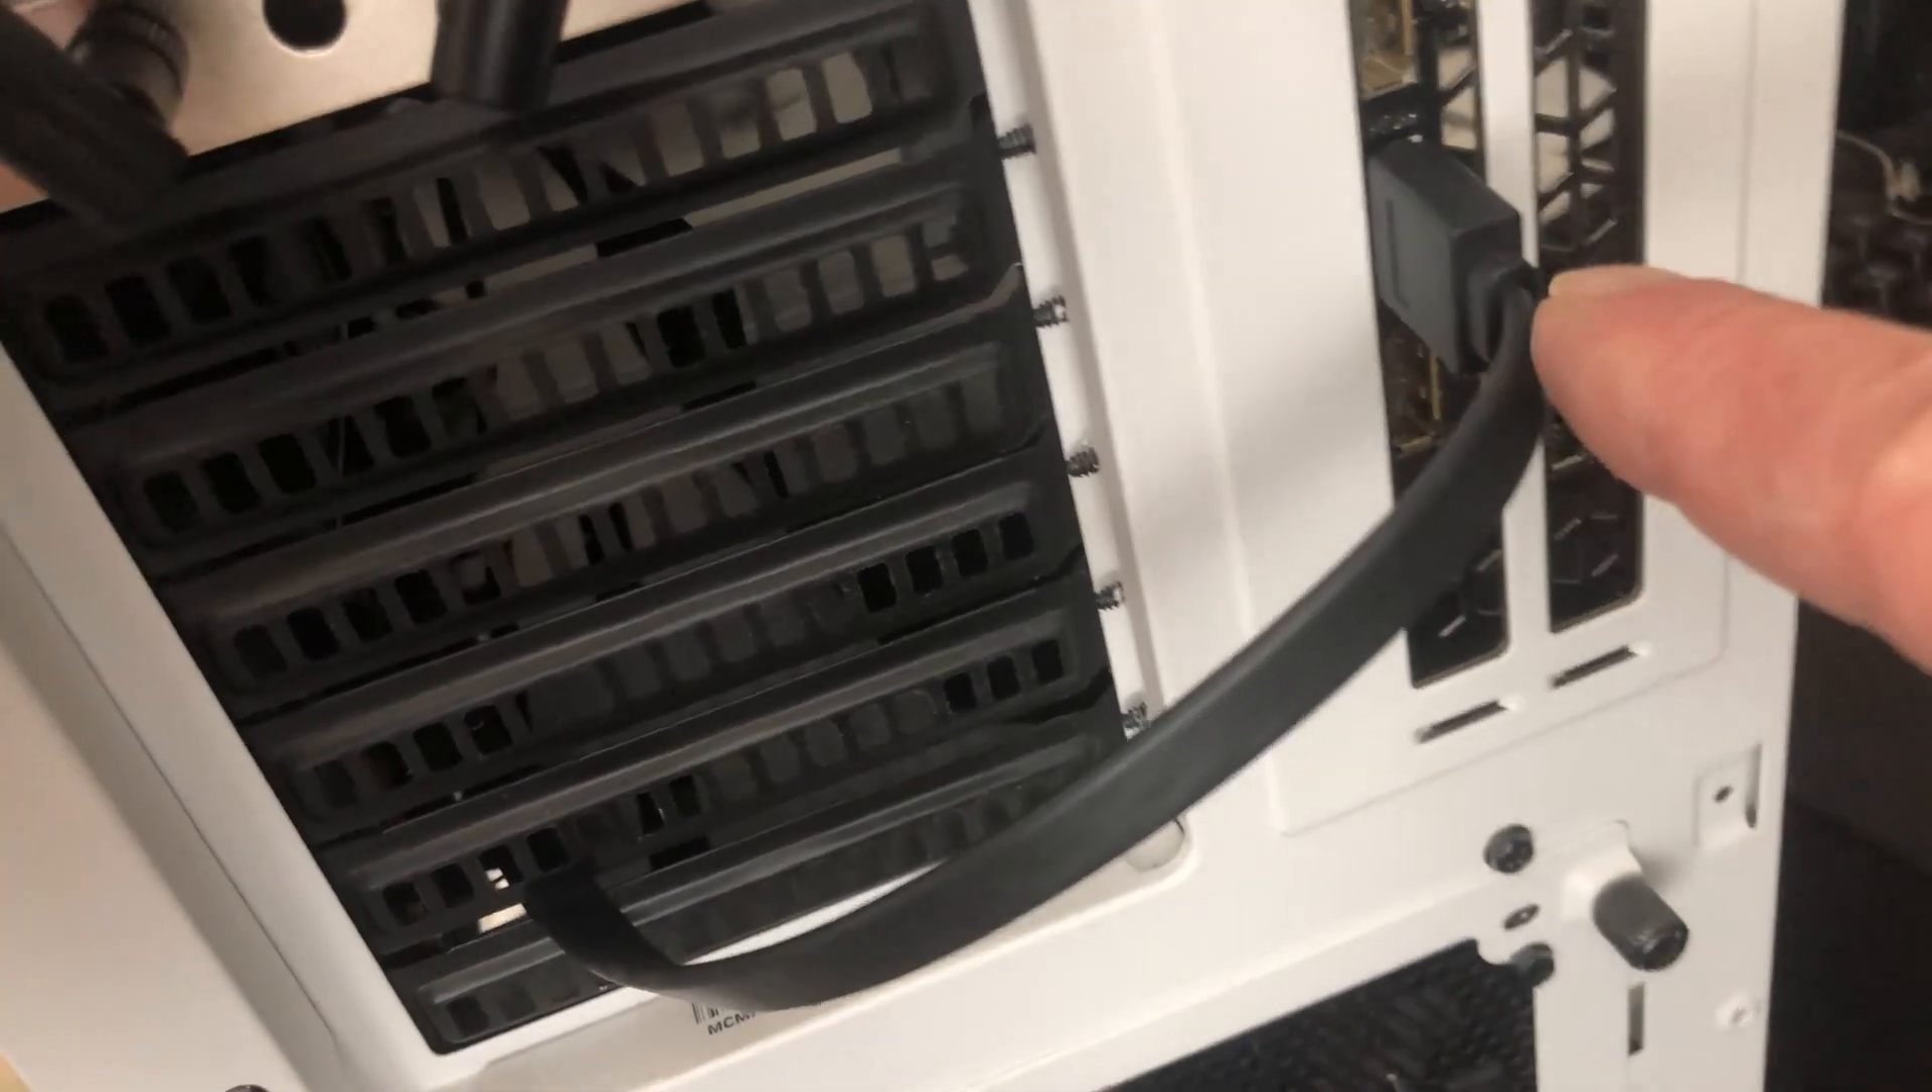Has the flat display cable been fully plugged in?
Yes.